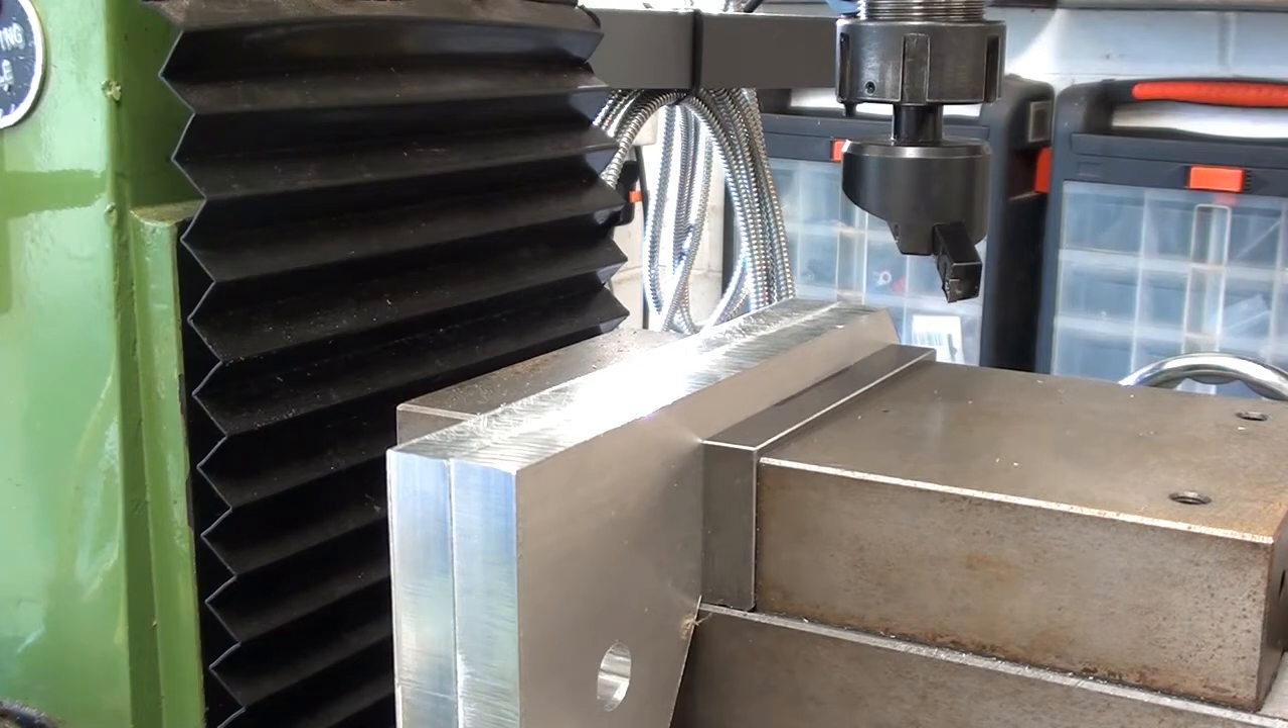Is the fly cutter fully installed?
Yes.